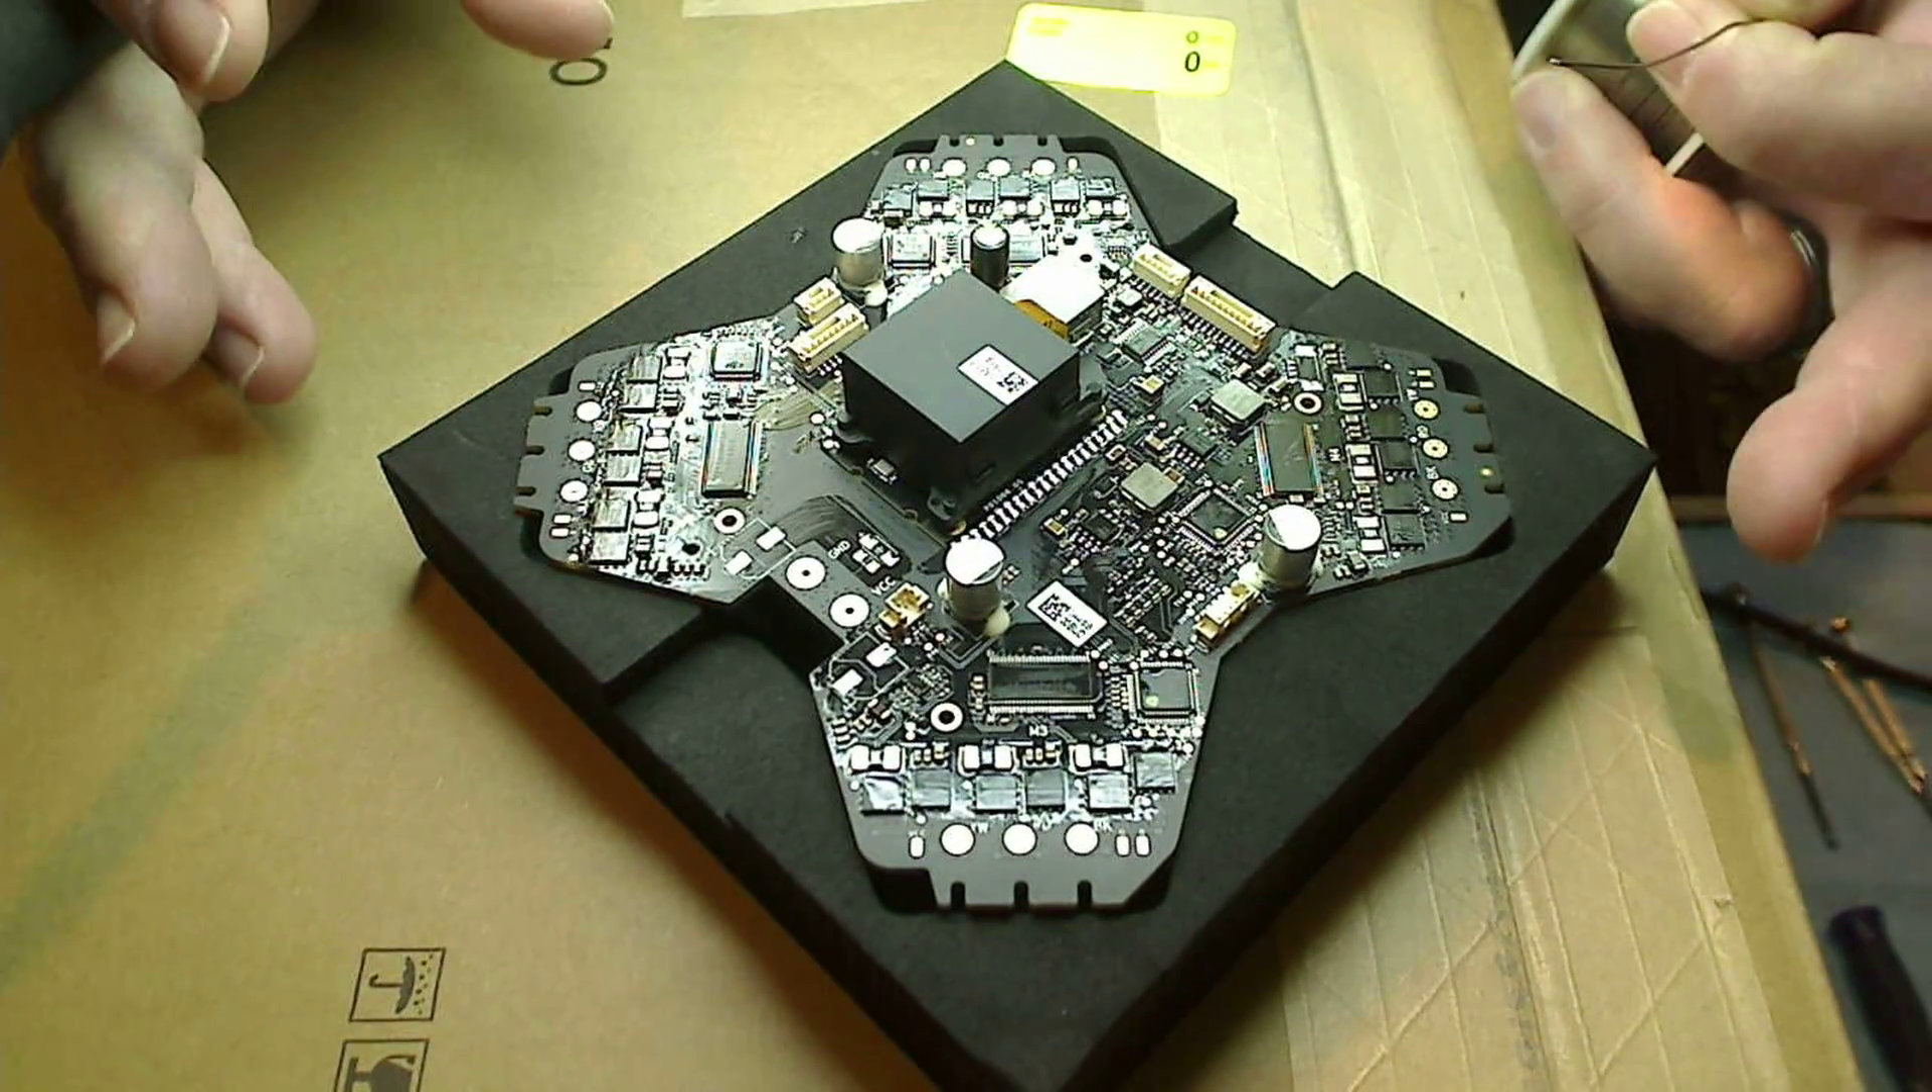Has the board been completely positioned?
Yes.